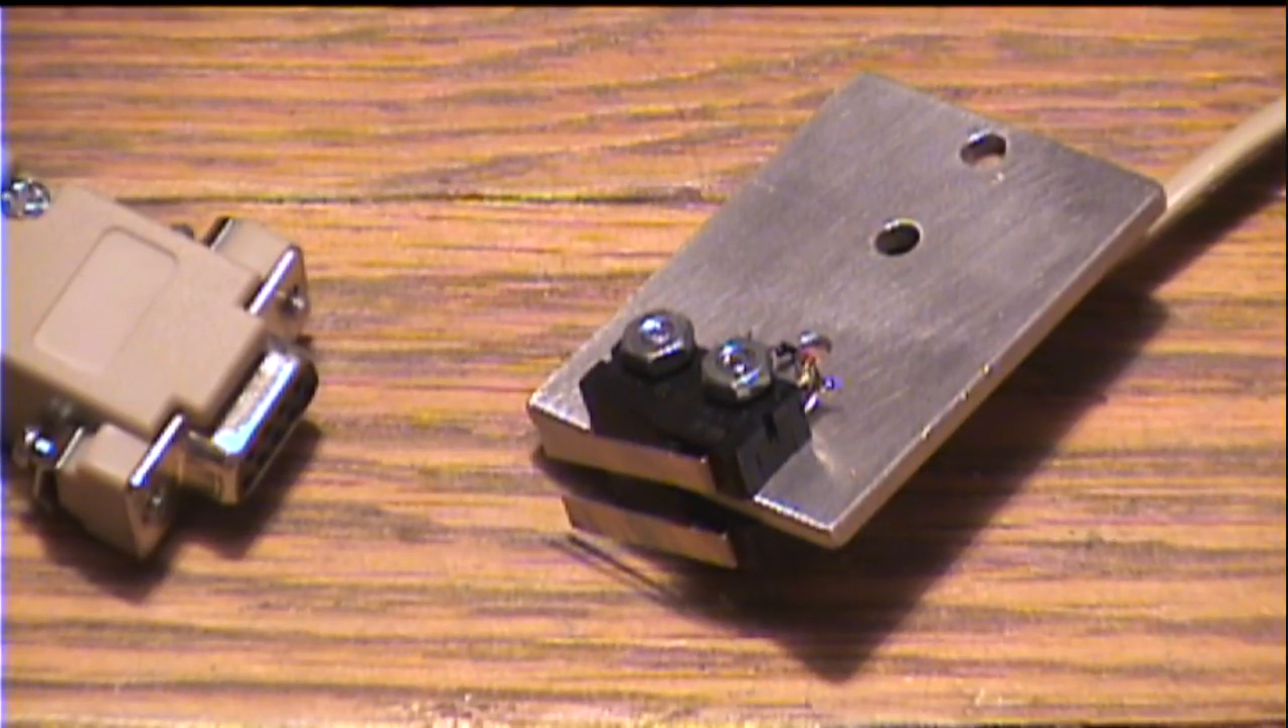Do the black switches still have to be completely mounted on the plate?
No.